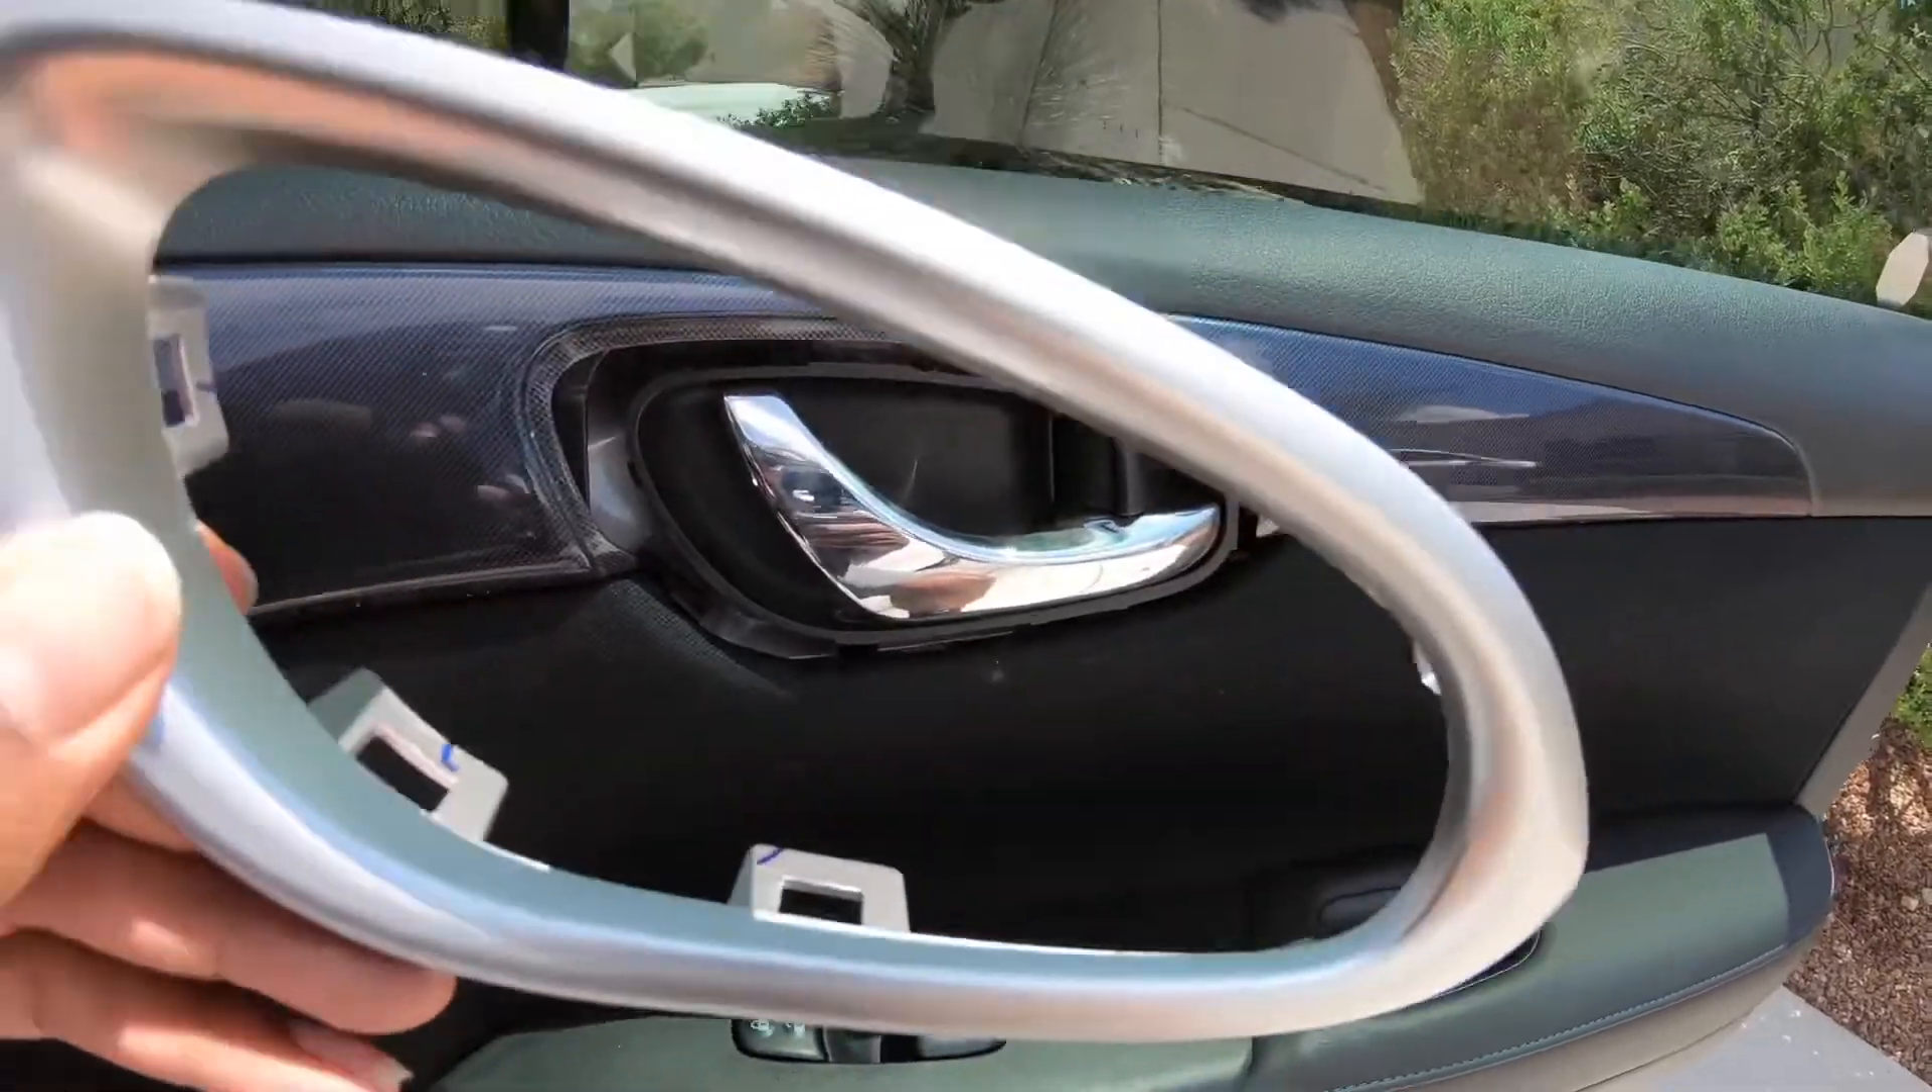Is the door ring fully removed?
Yes.